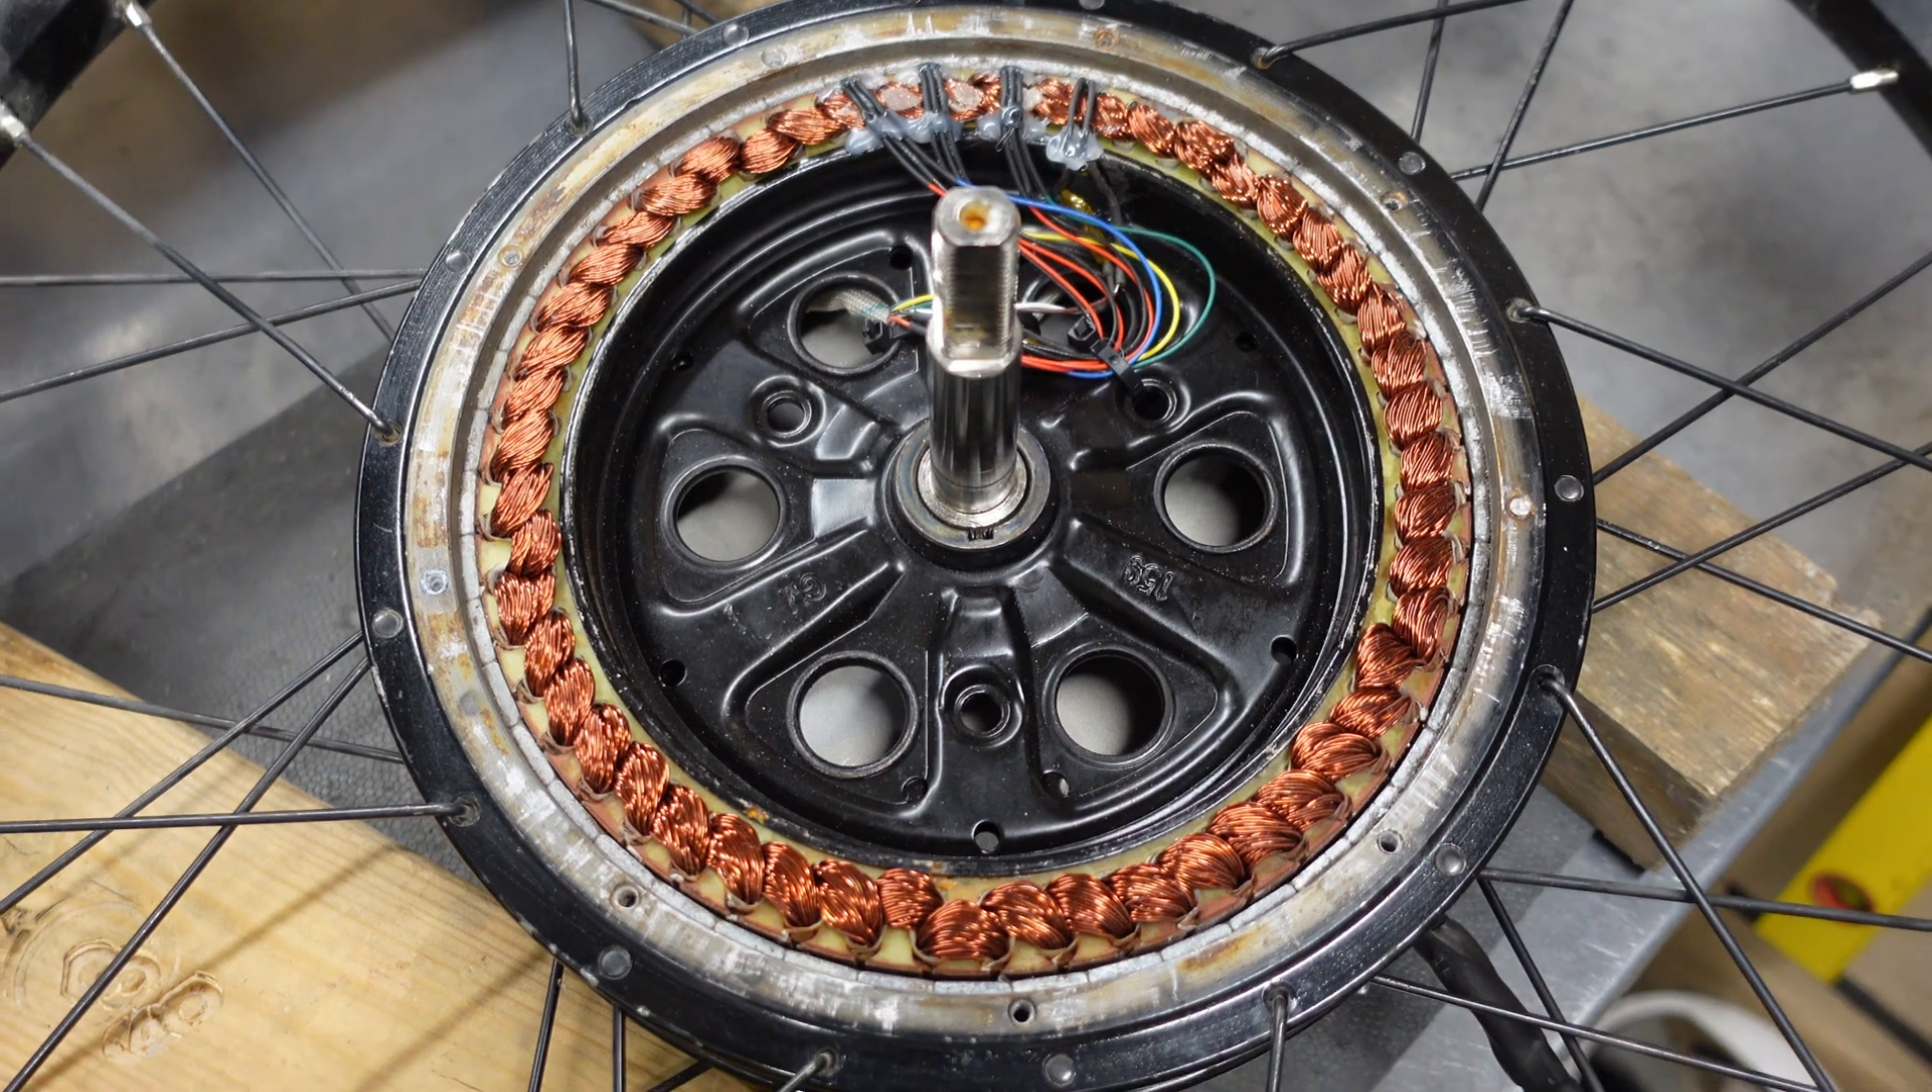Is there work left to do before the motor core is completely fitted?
No.